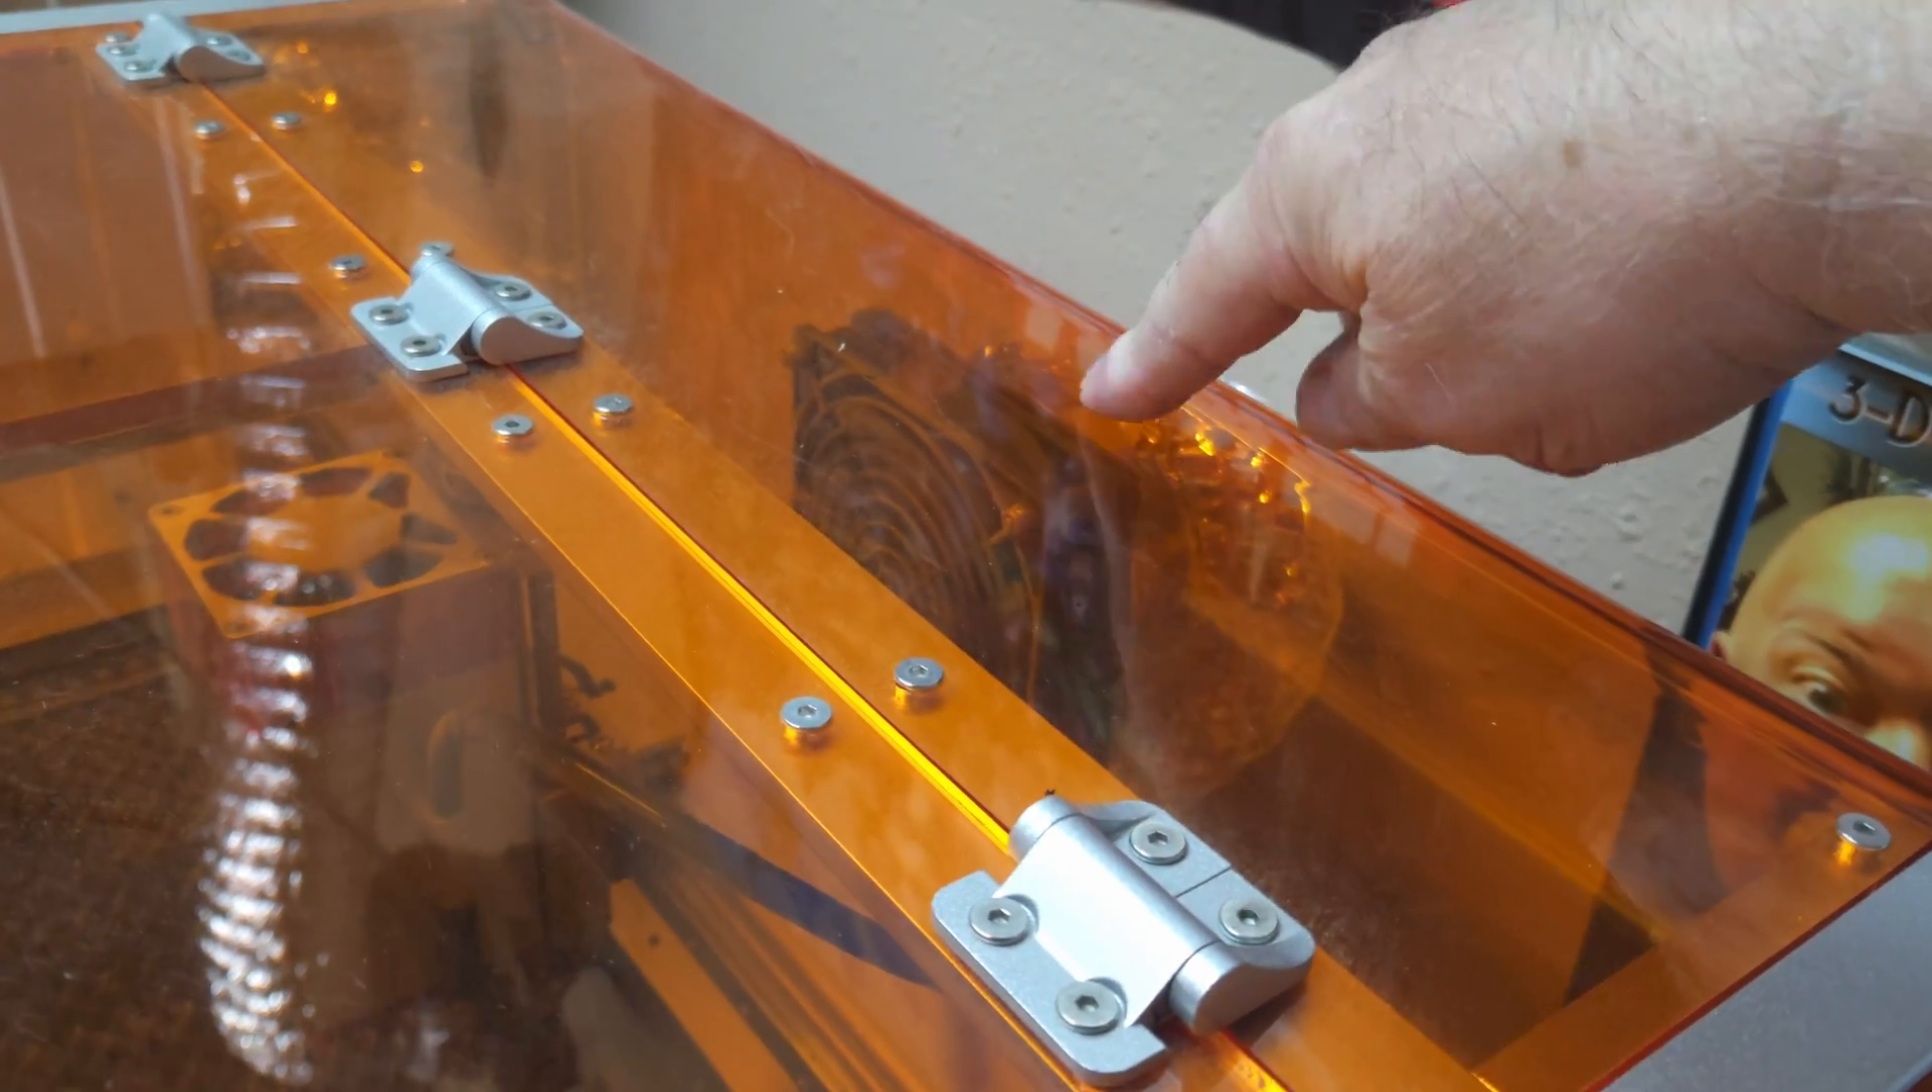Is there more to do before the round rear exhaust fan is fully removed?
Yes.